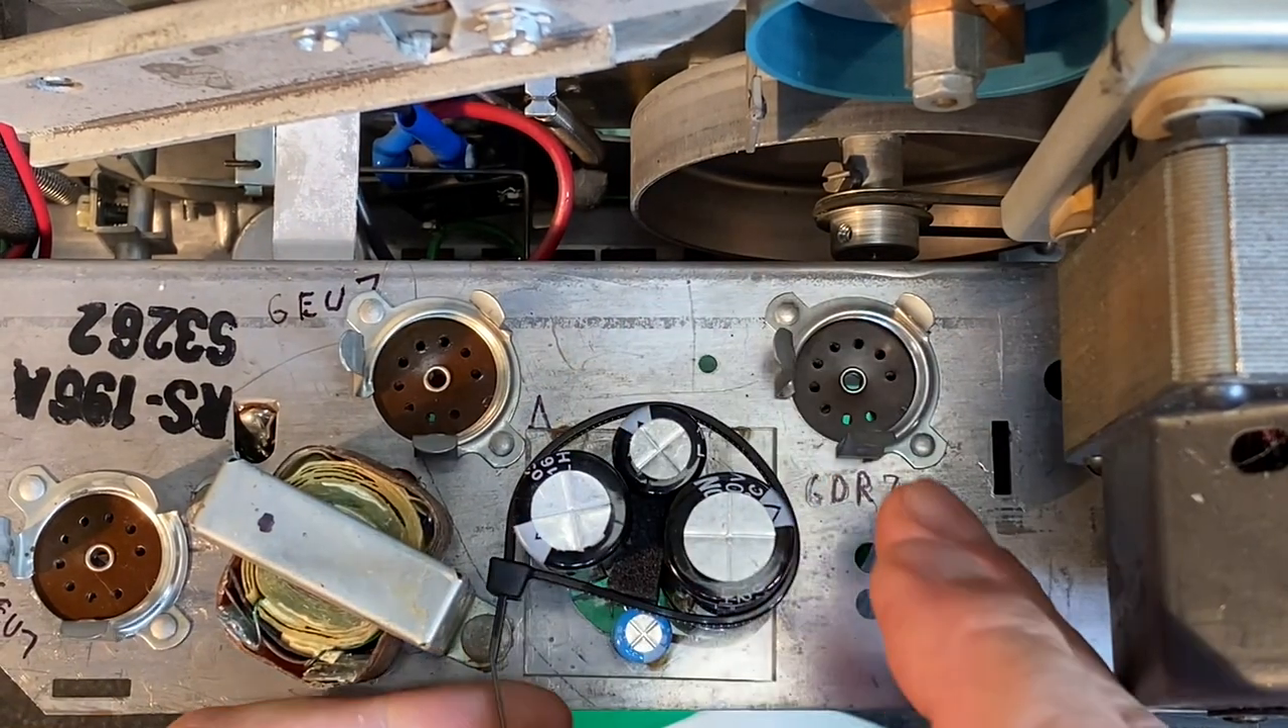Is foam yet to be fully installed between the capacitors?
No.